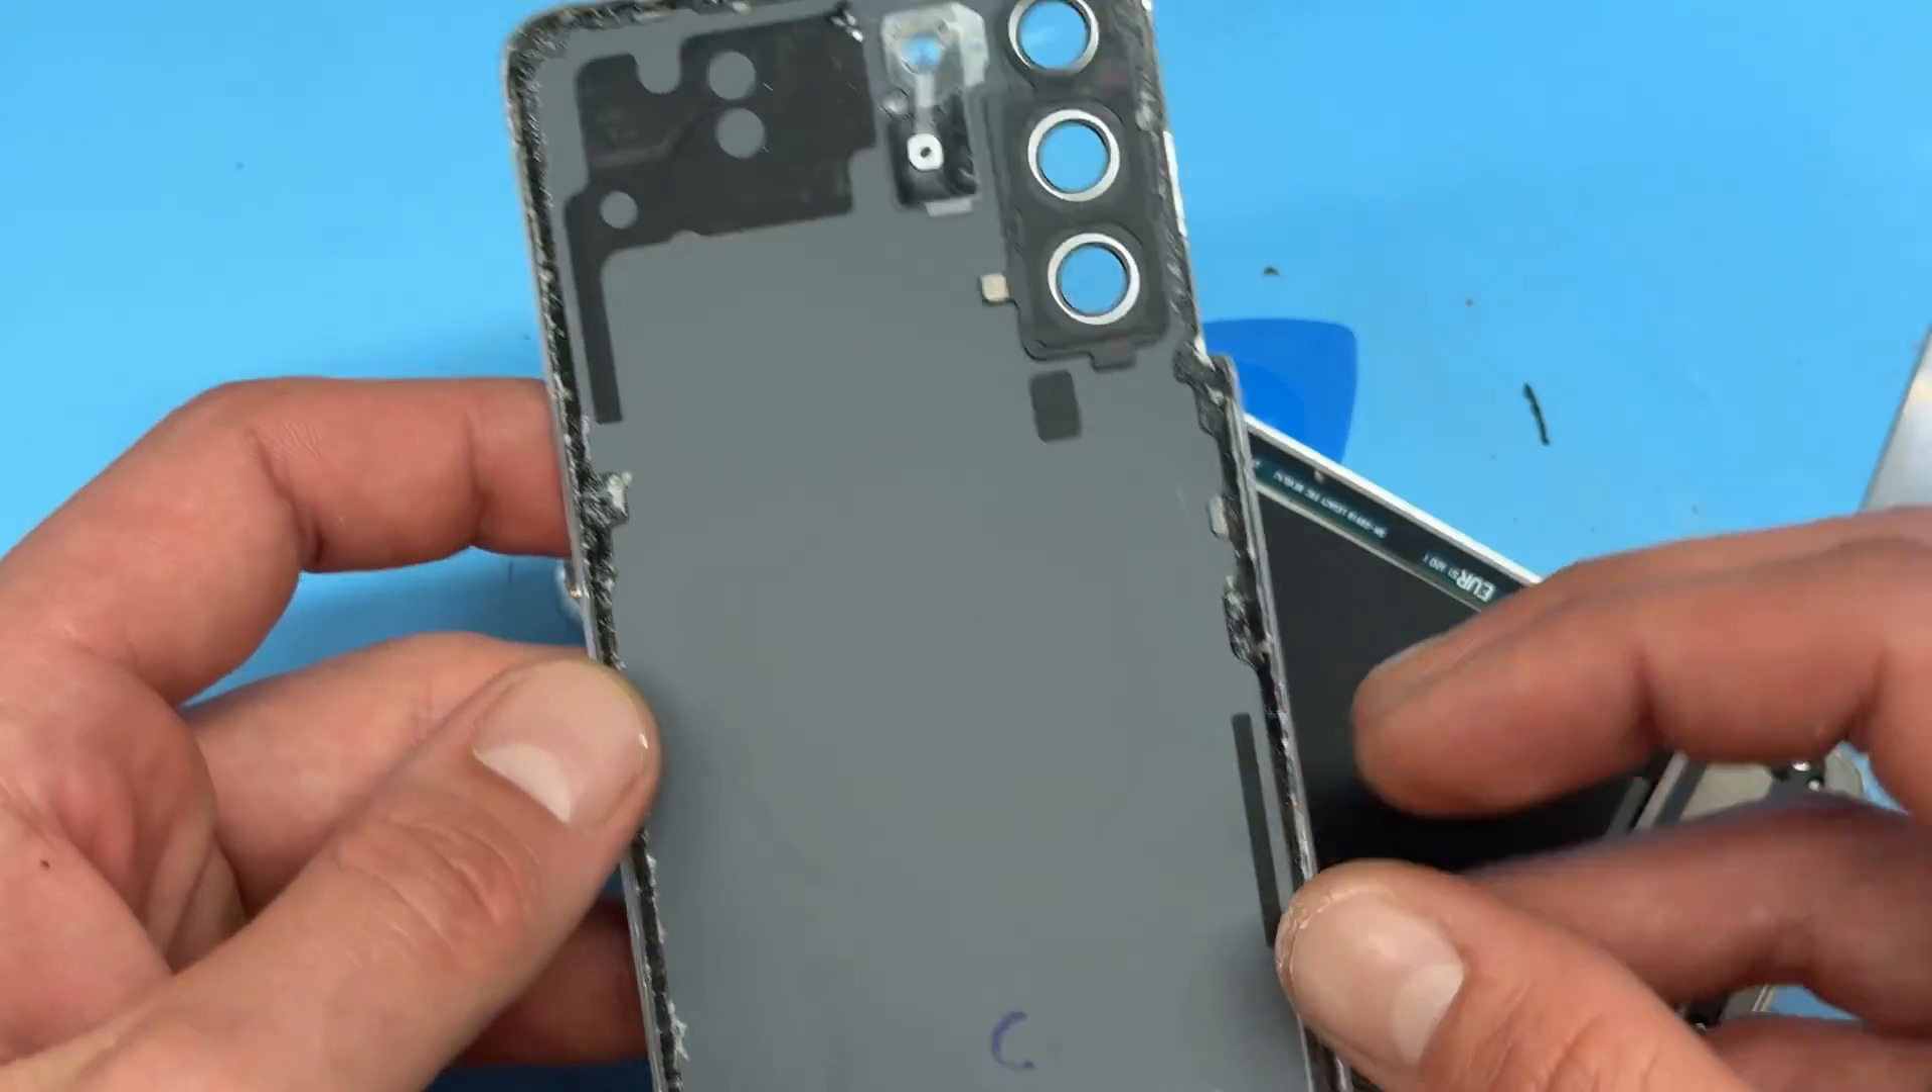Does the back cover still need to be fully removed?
No.